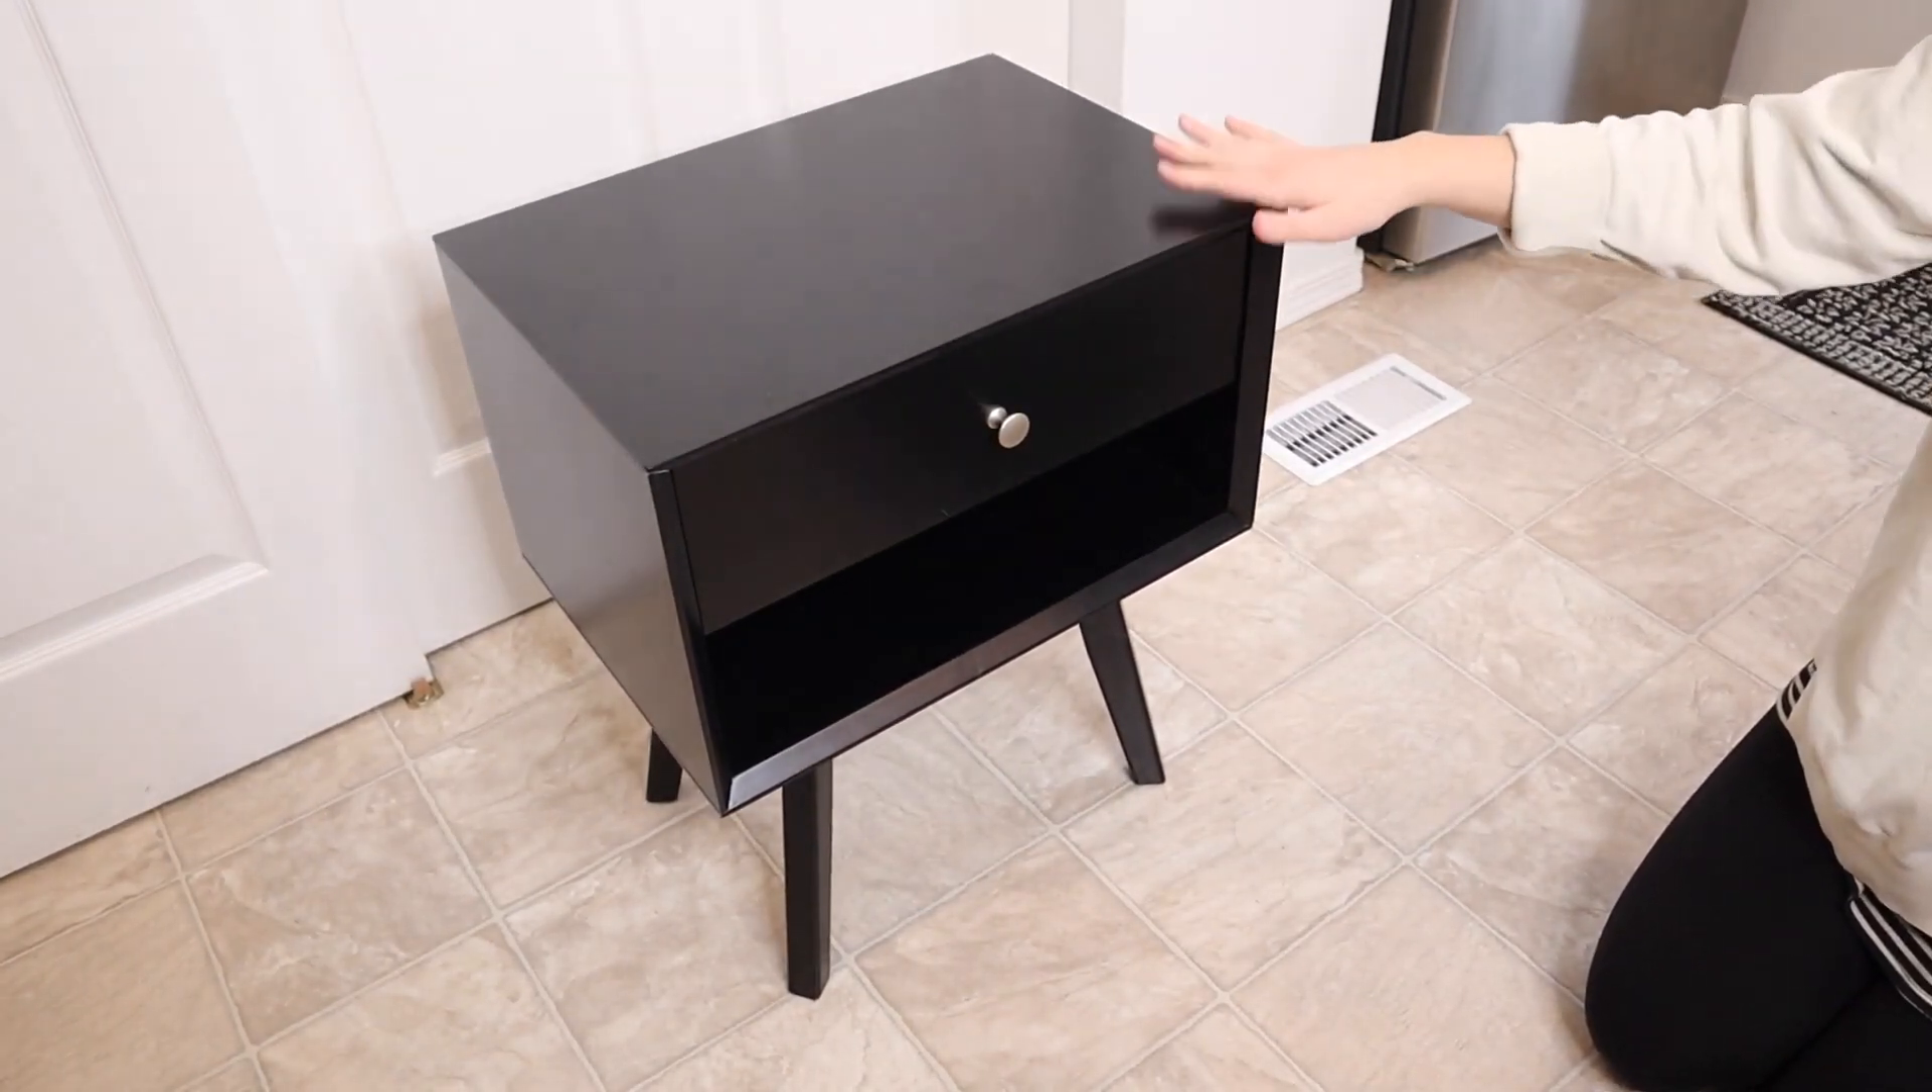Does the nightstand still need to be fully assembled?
No.